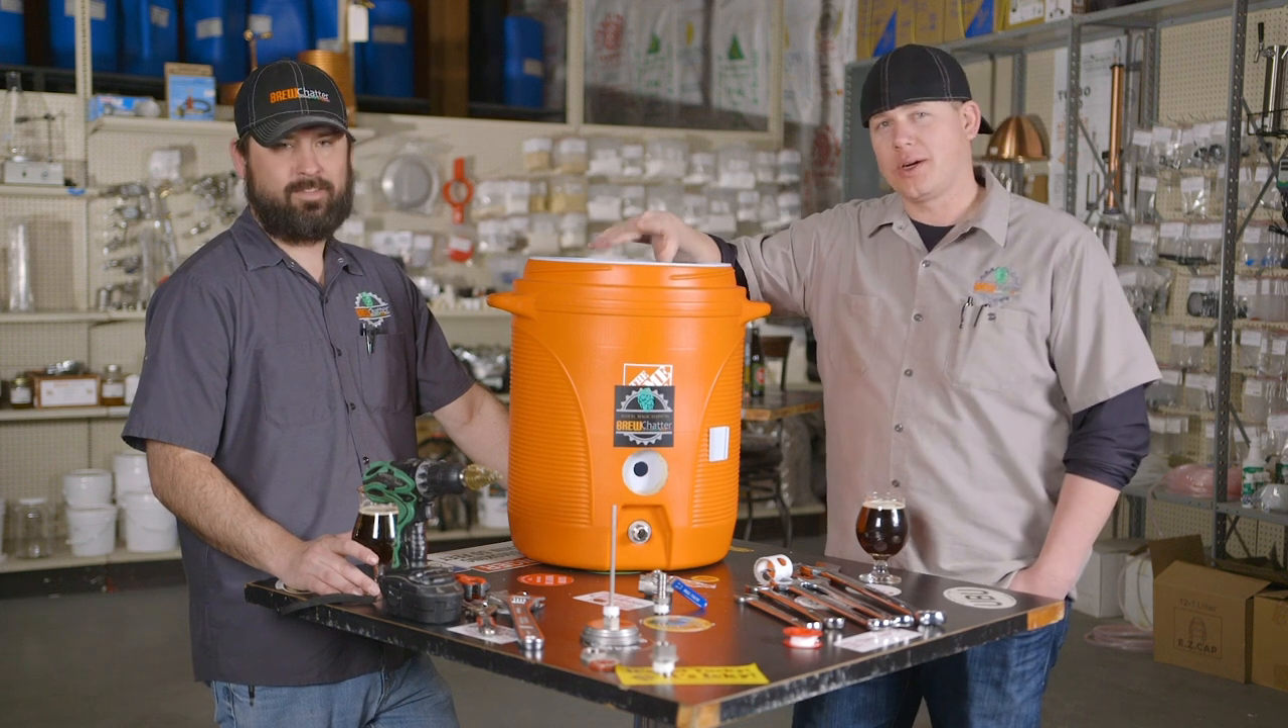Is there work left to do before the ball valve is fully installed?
Yes.